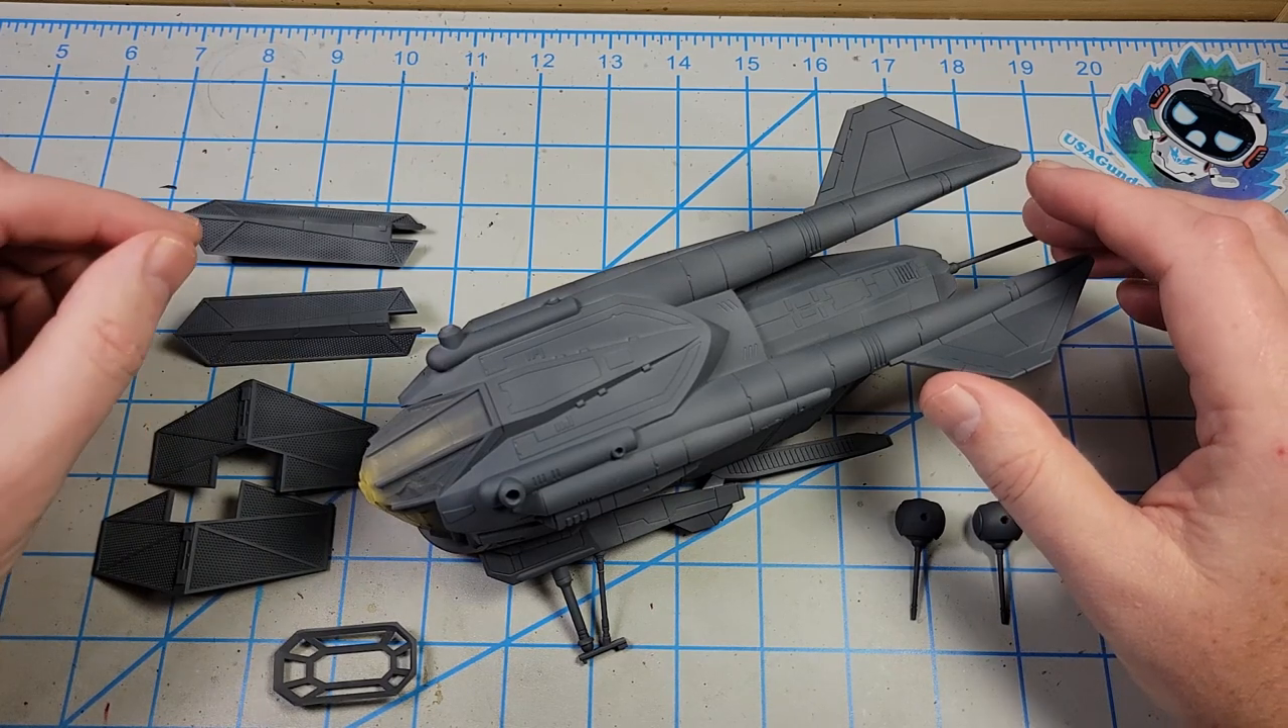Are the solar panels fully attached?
No.